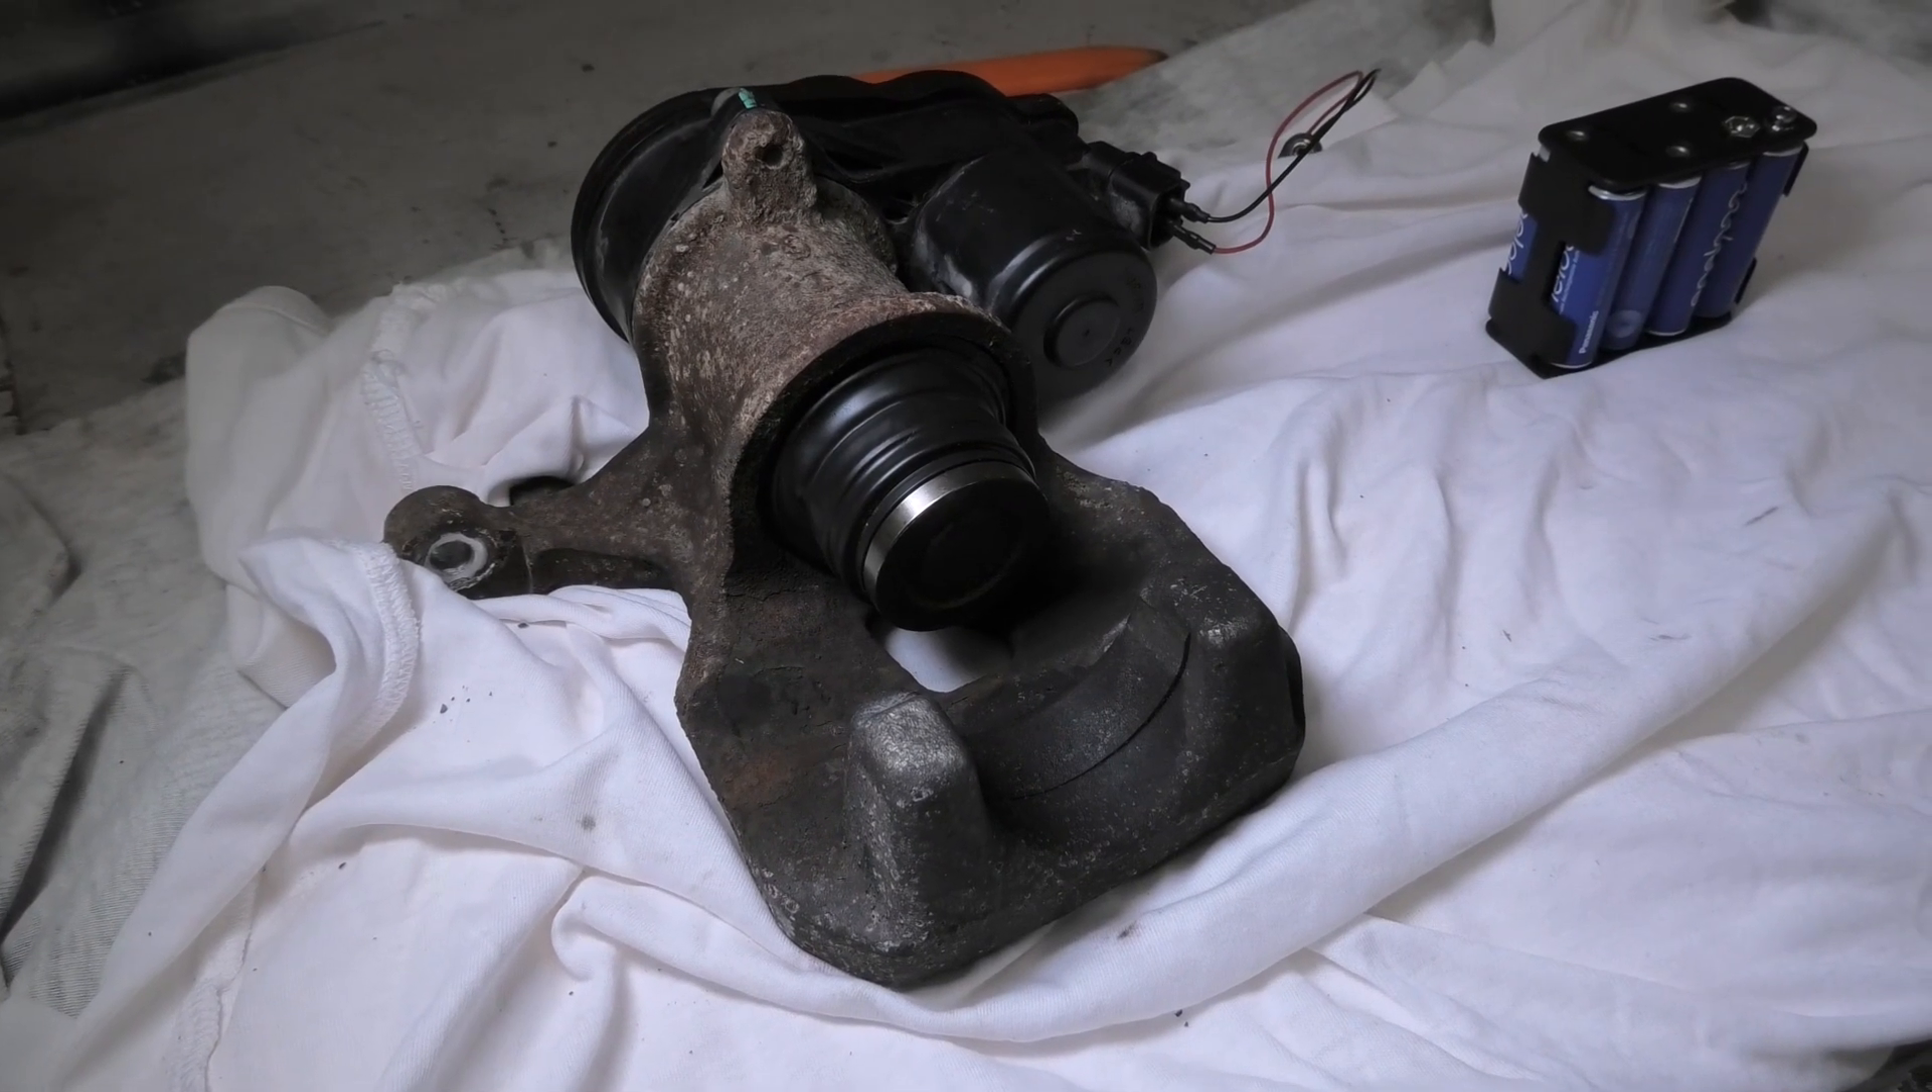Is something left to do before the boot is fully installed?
No.